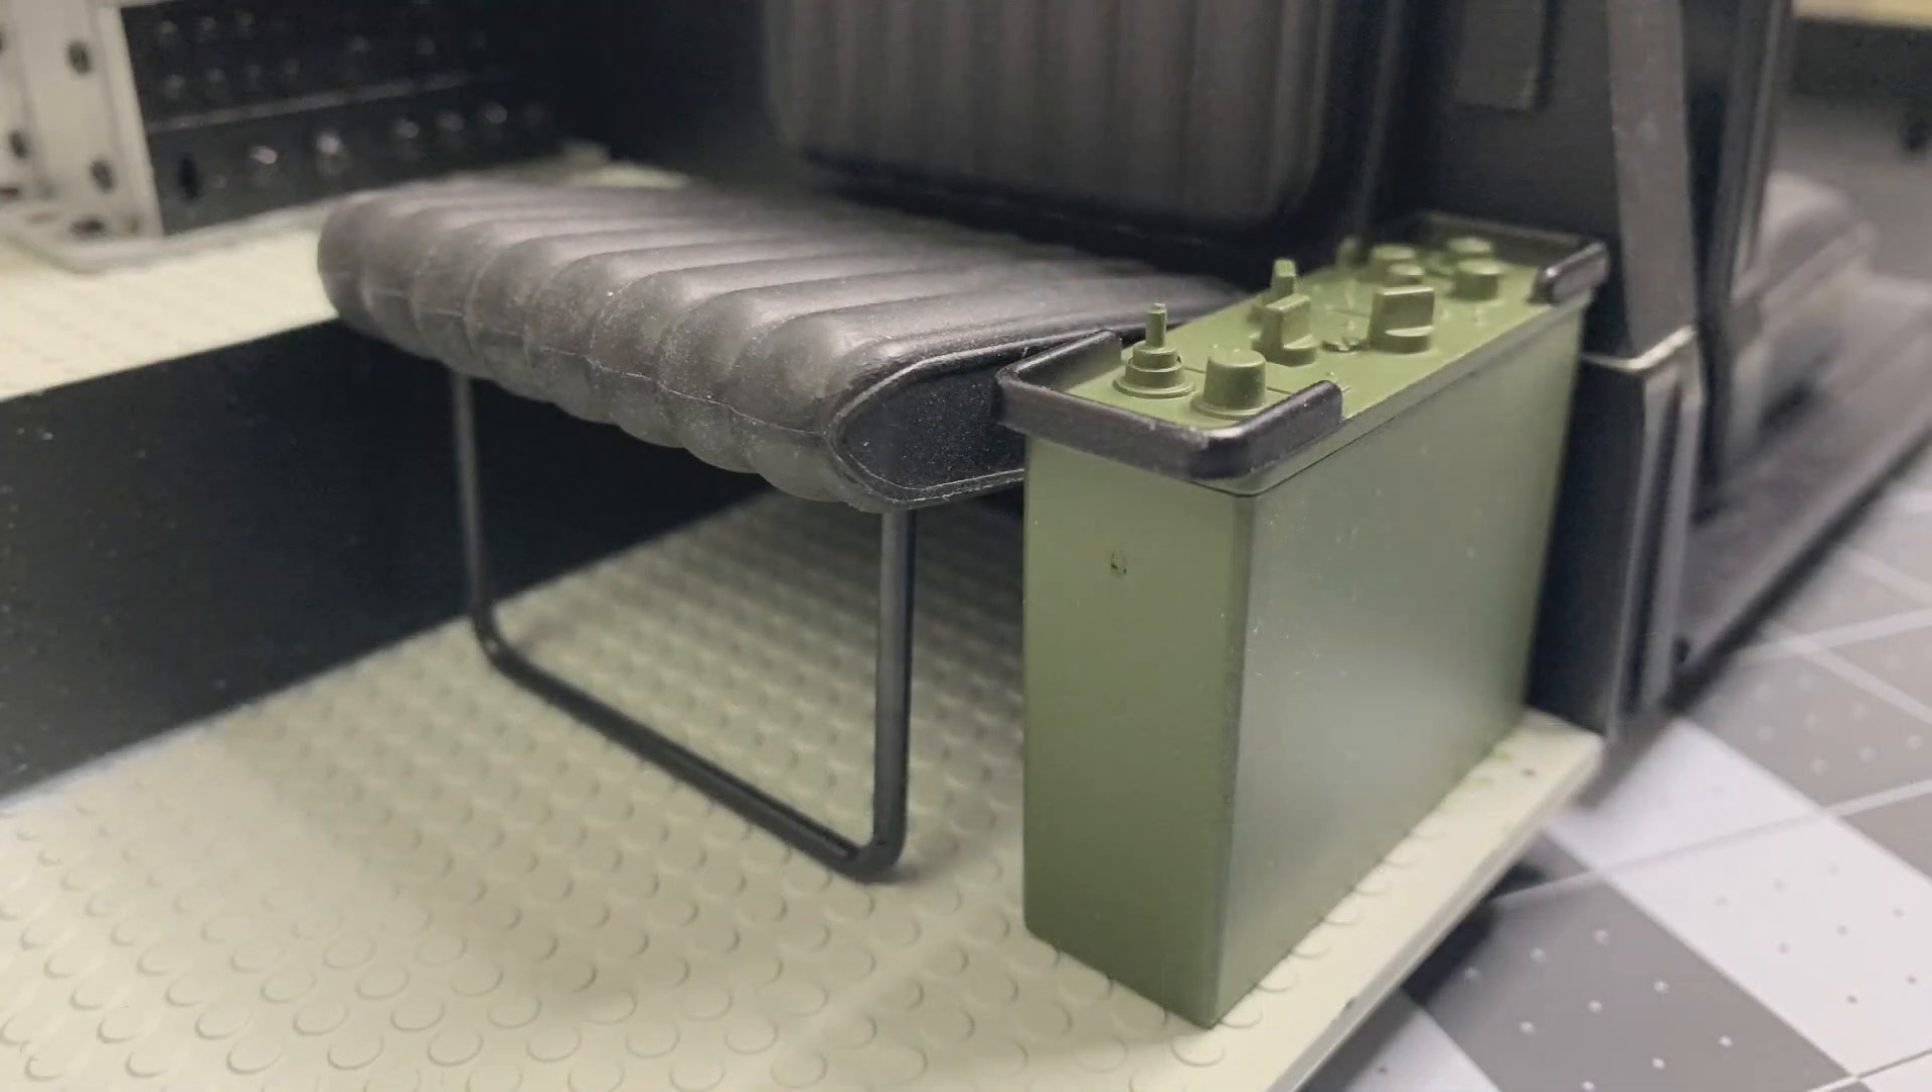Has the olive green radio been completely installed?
Yes.